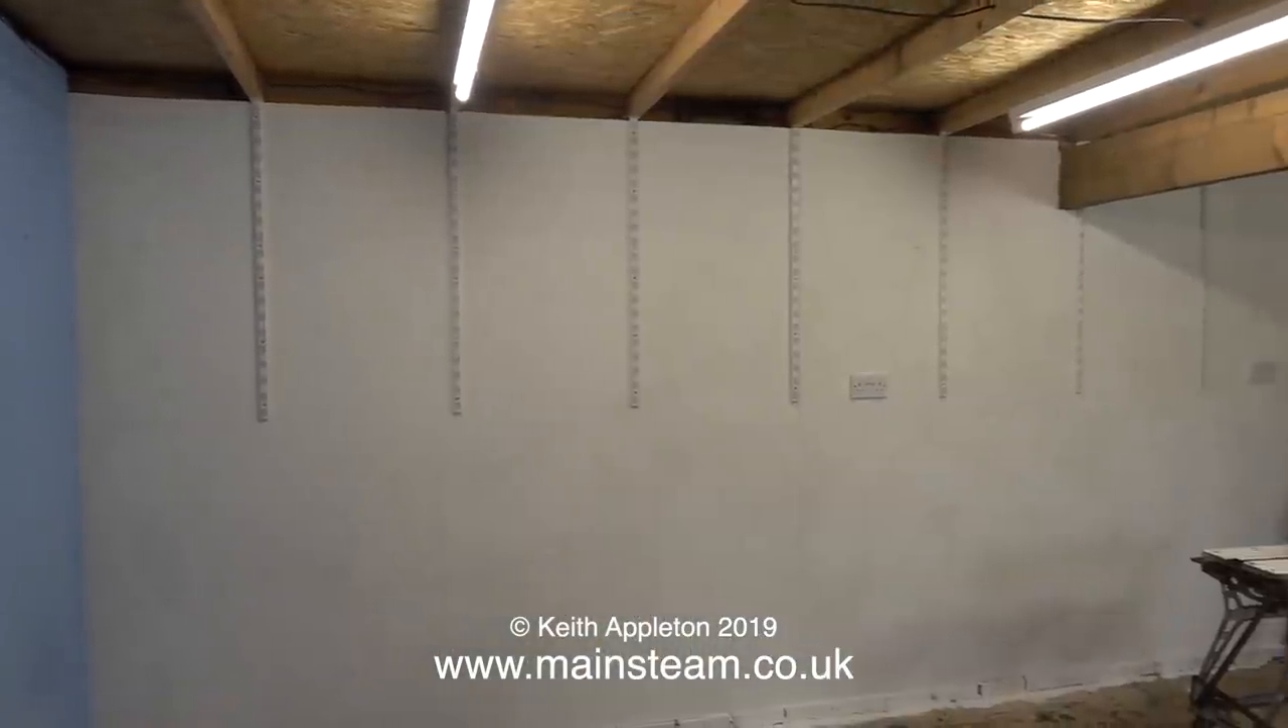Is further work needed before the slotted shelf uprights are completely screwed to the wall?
No.